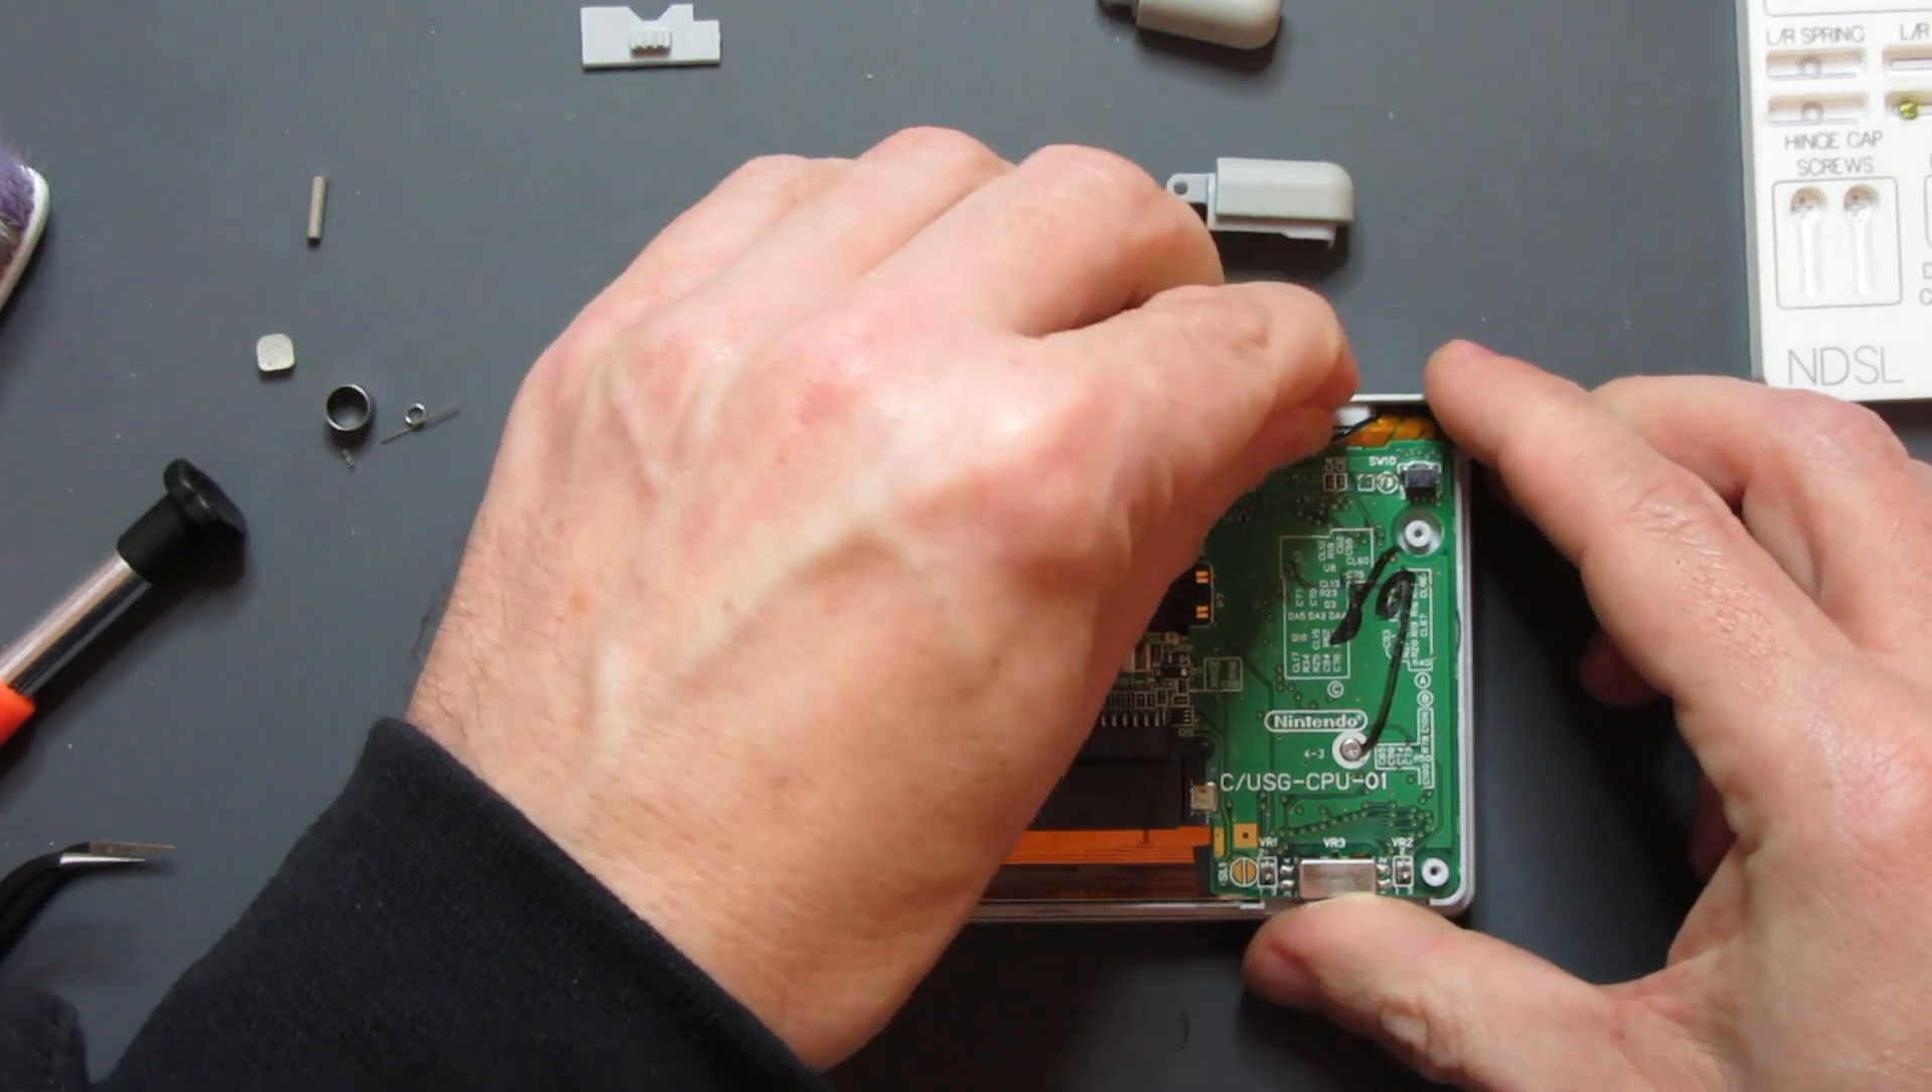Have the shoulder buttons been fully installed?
No.